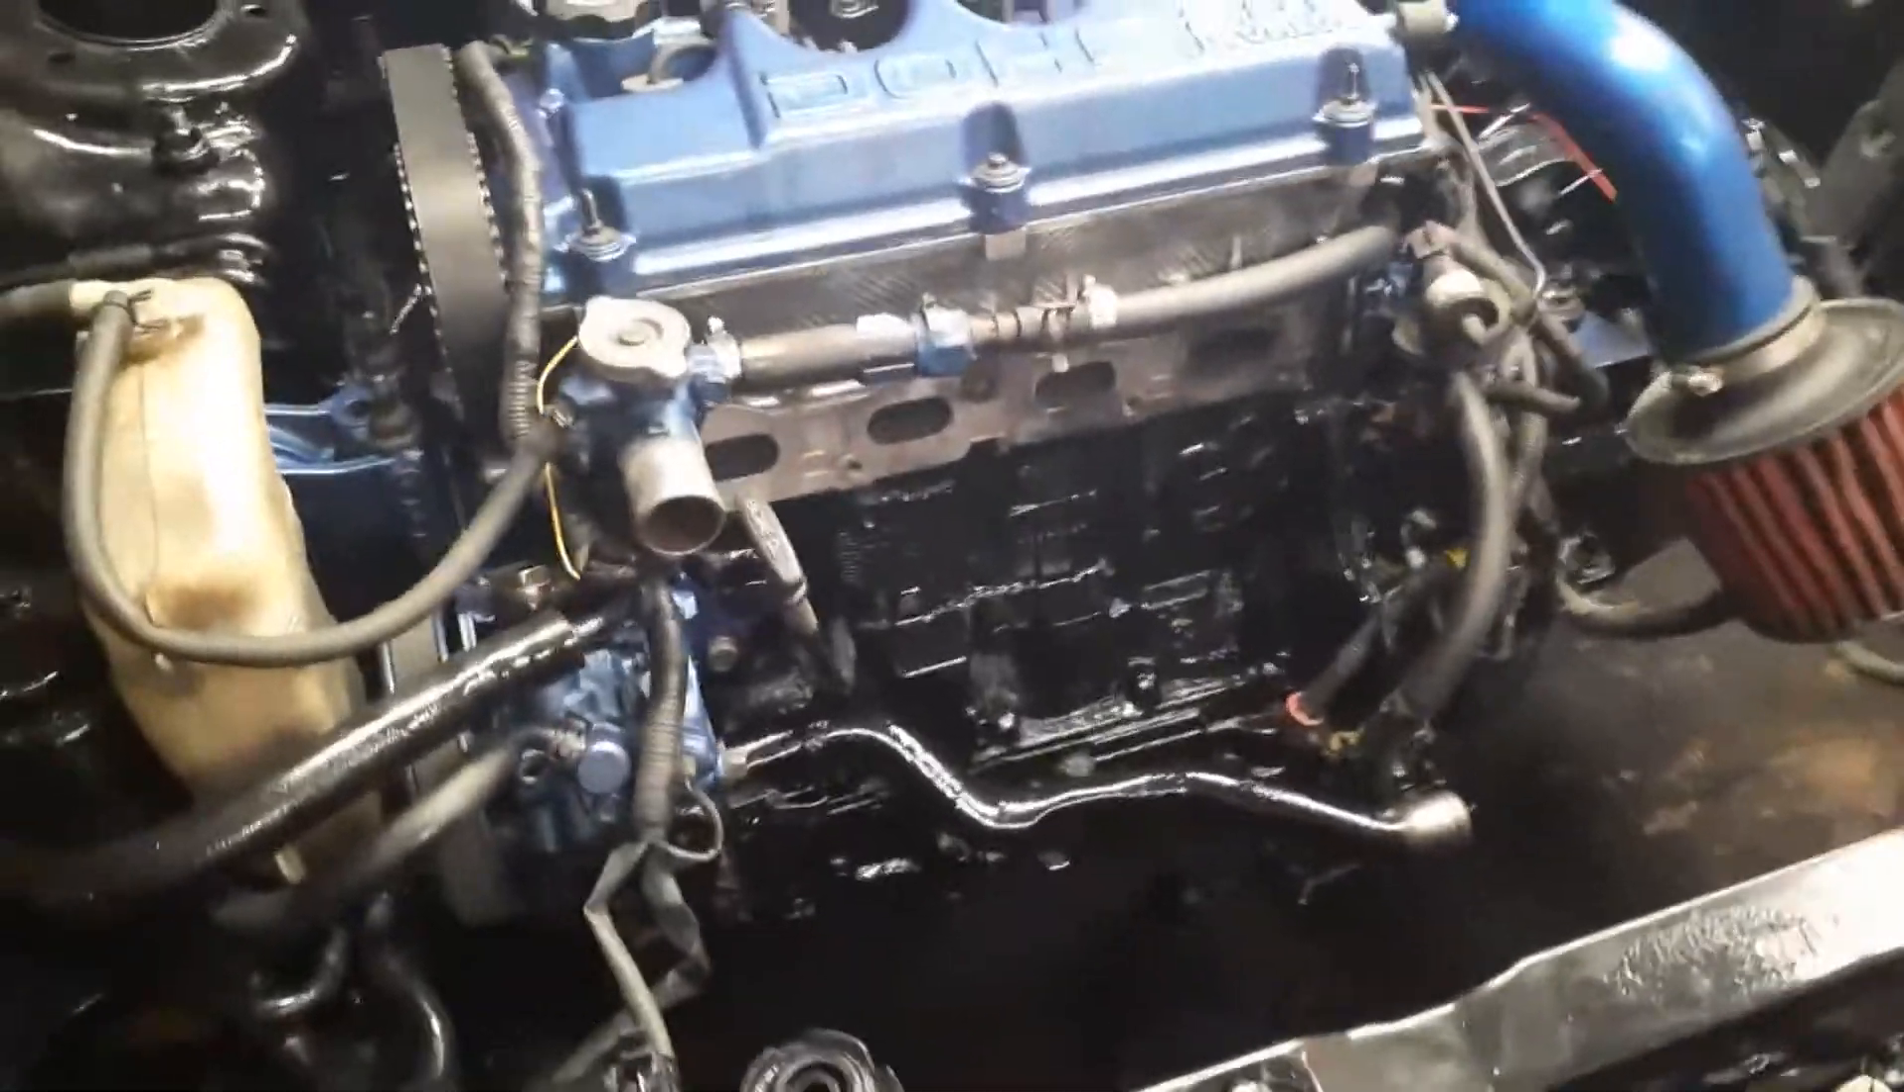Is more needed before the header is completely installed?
Yes.